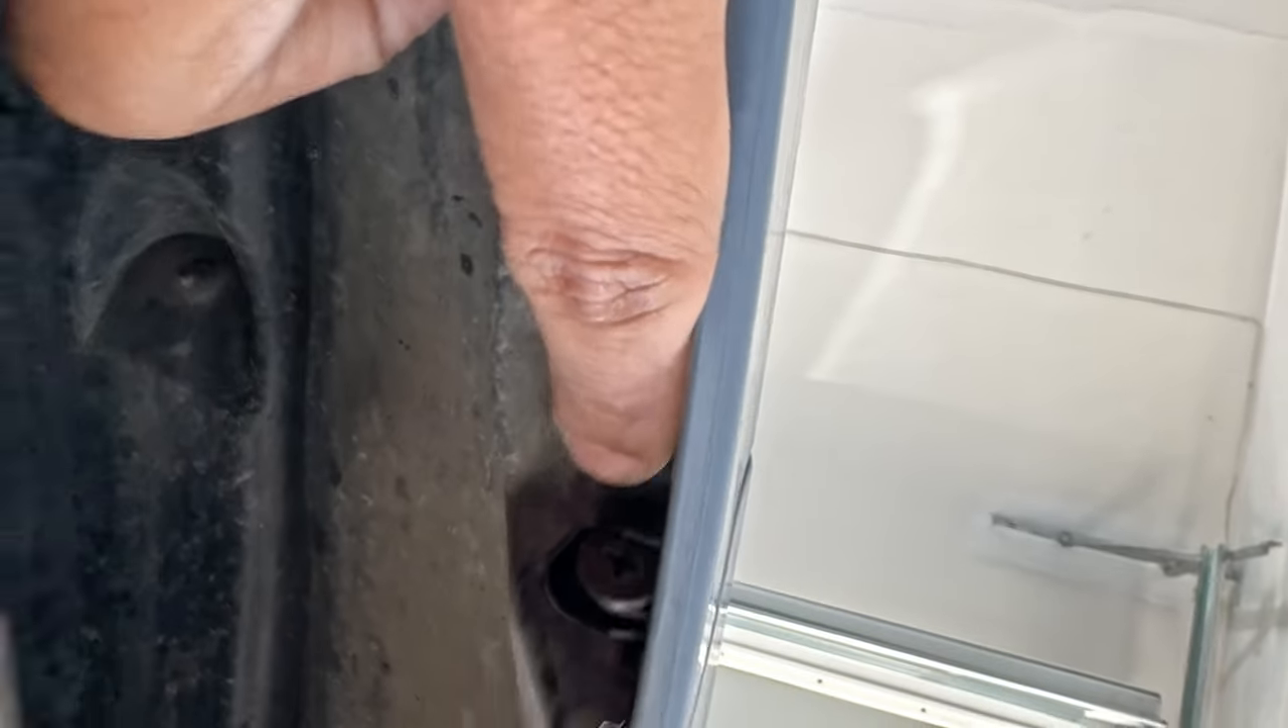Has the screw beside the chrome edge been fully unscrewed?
No.